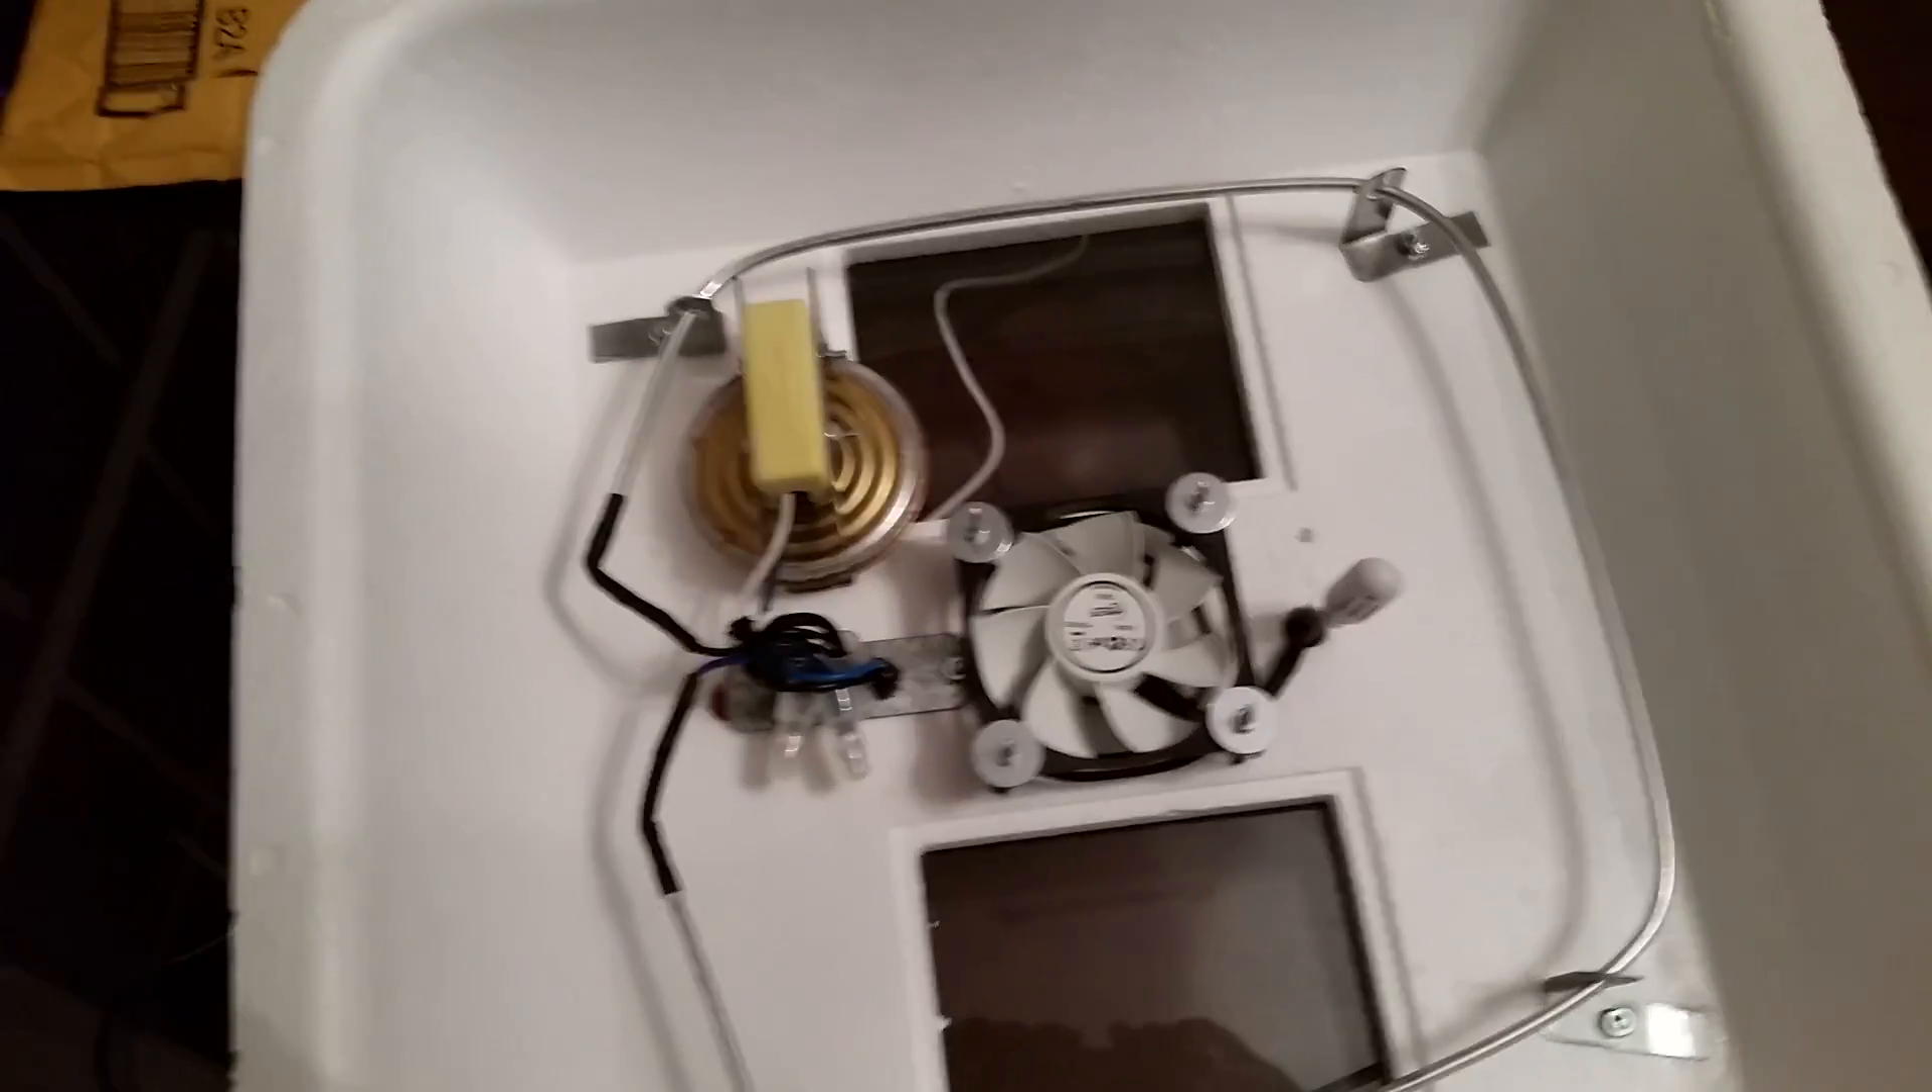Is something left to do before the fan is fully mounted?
No.